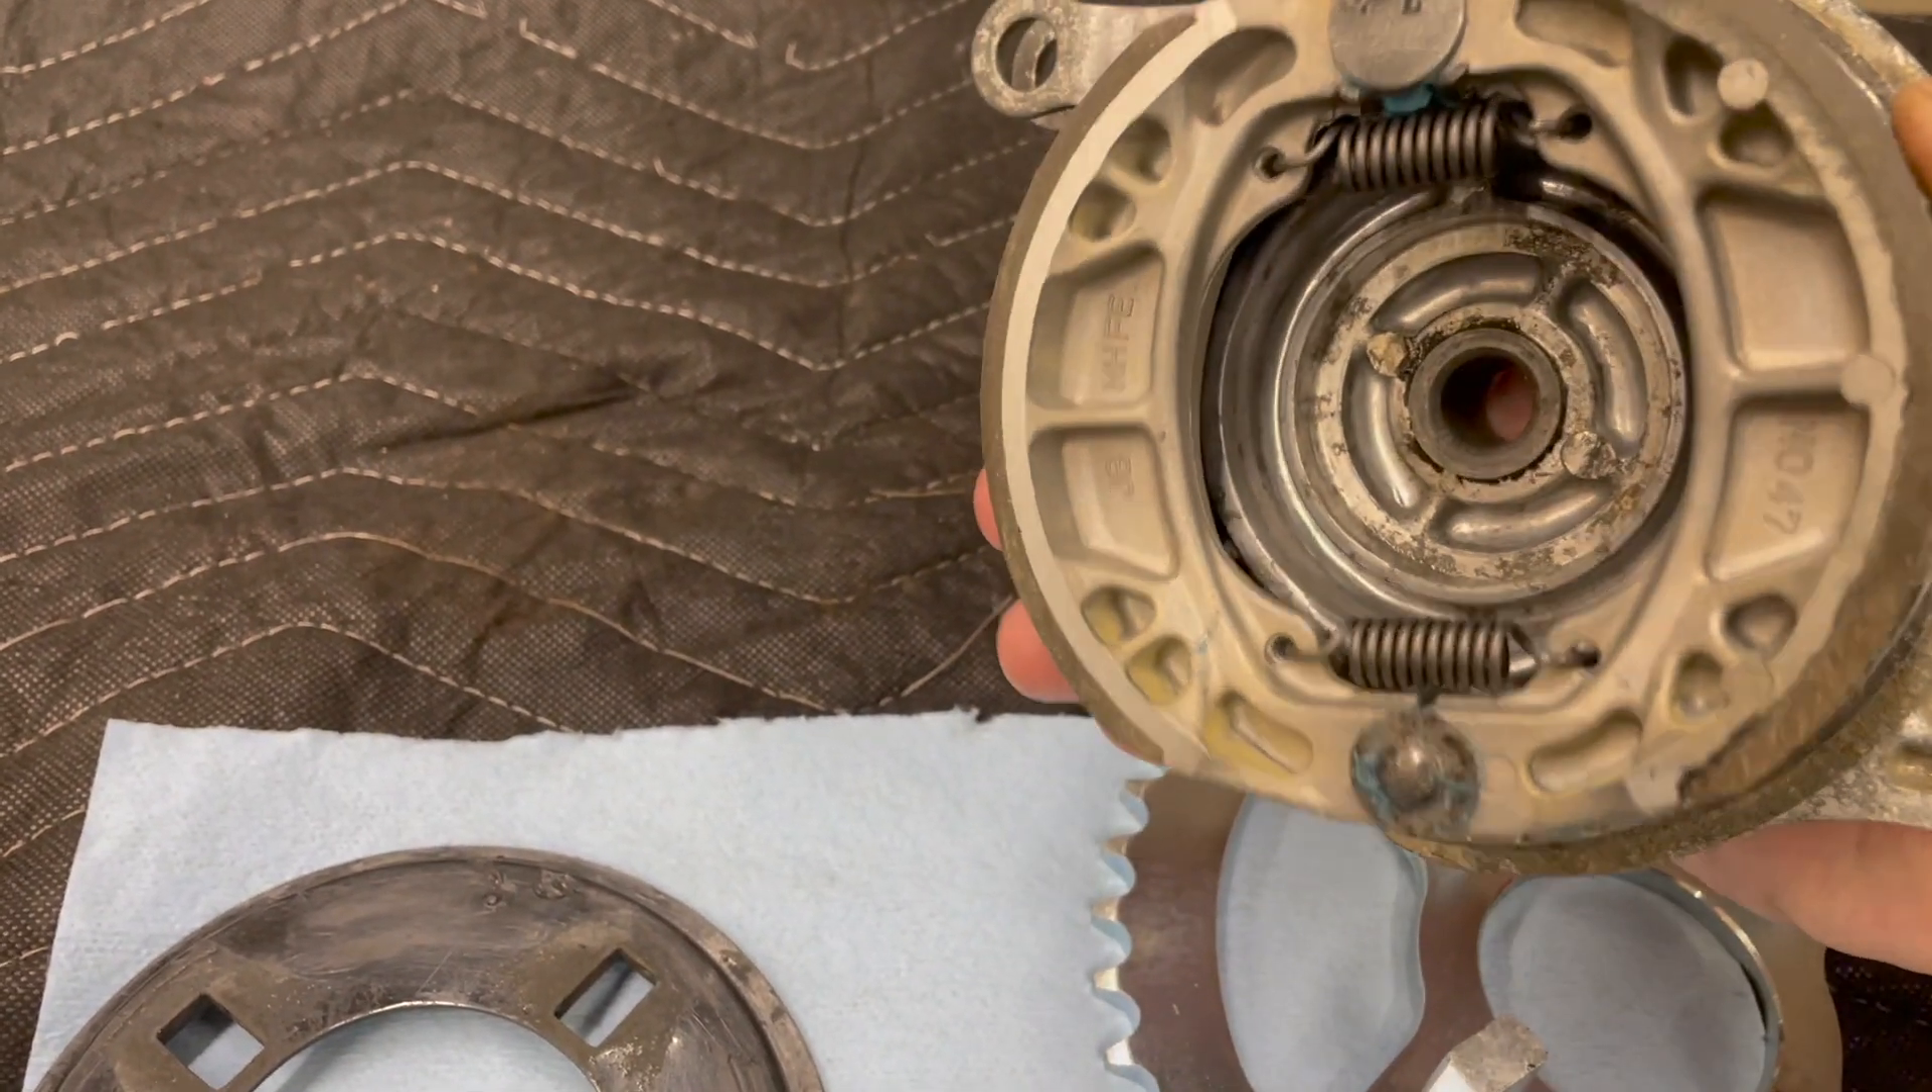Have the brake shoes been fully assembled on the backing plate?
Yes.